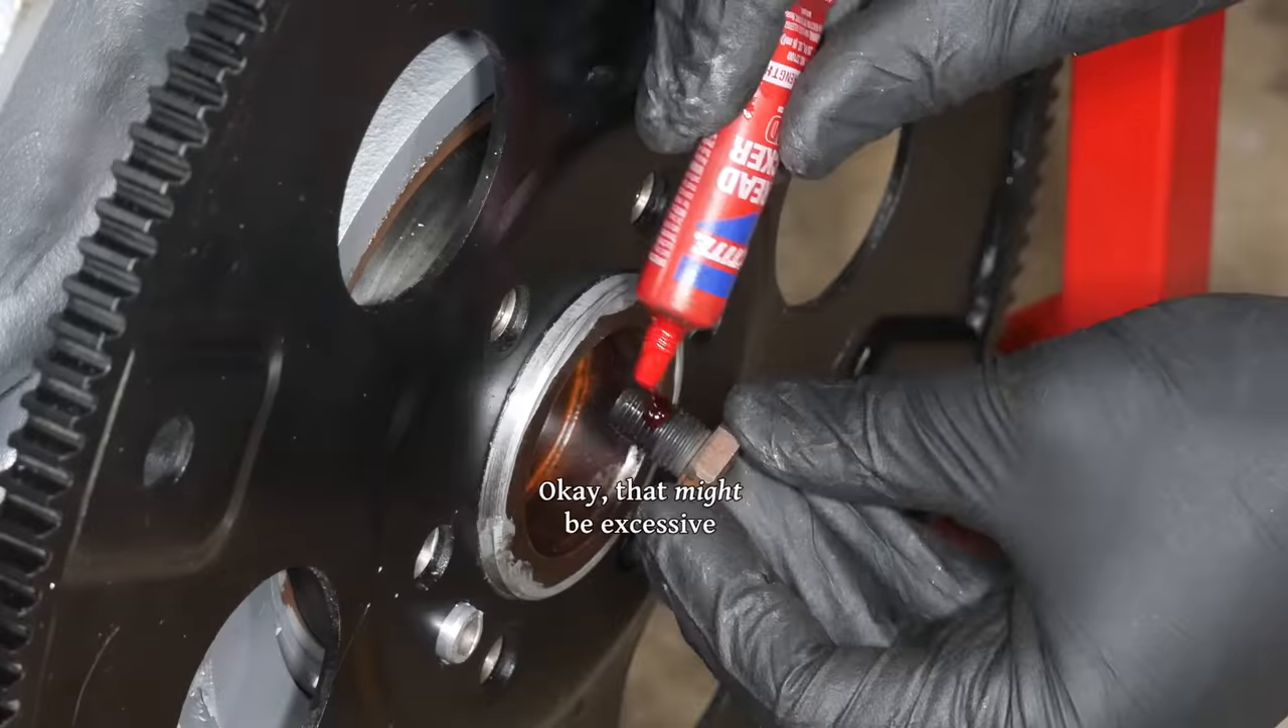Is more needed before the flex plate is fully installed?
Yes.